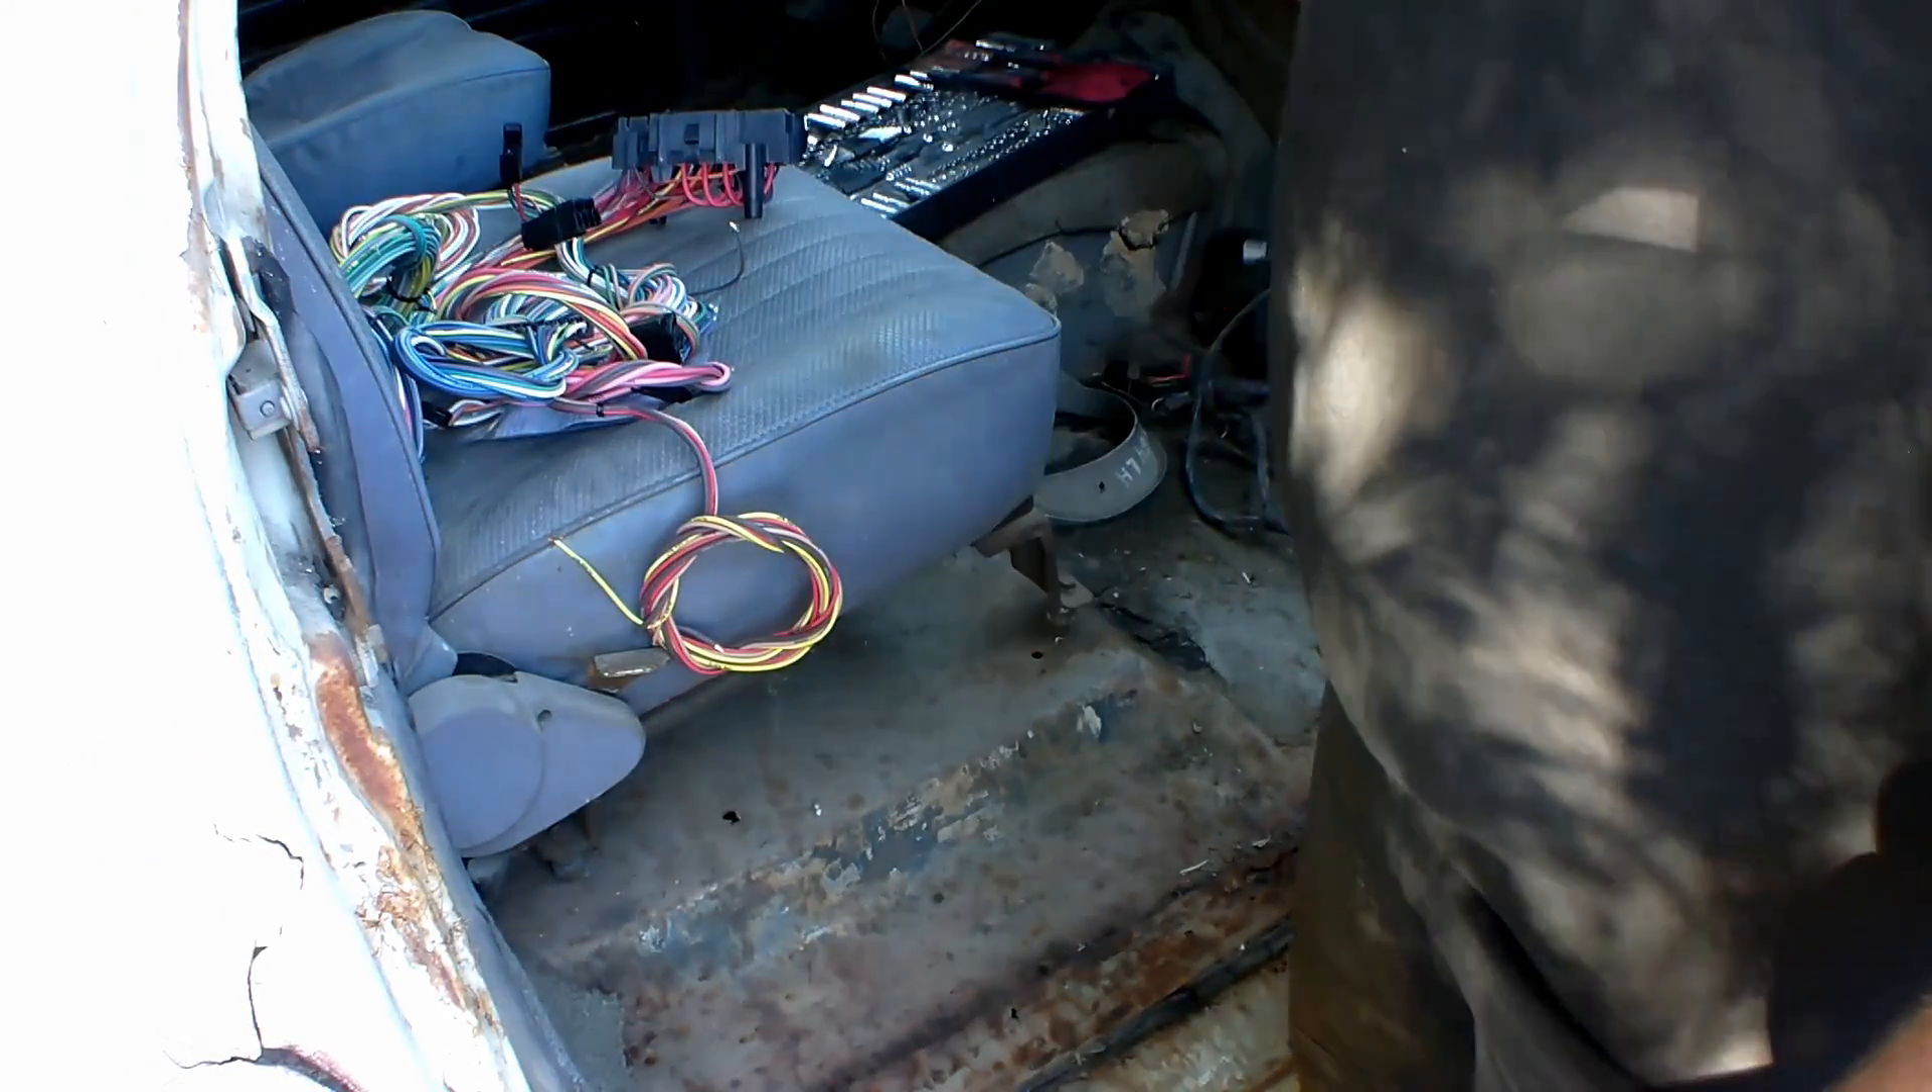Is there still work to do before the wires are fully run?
Yes.